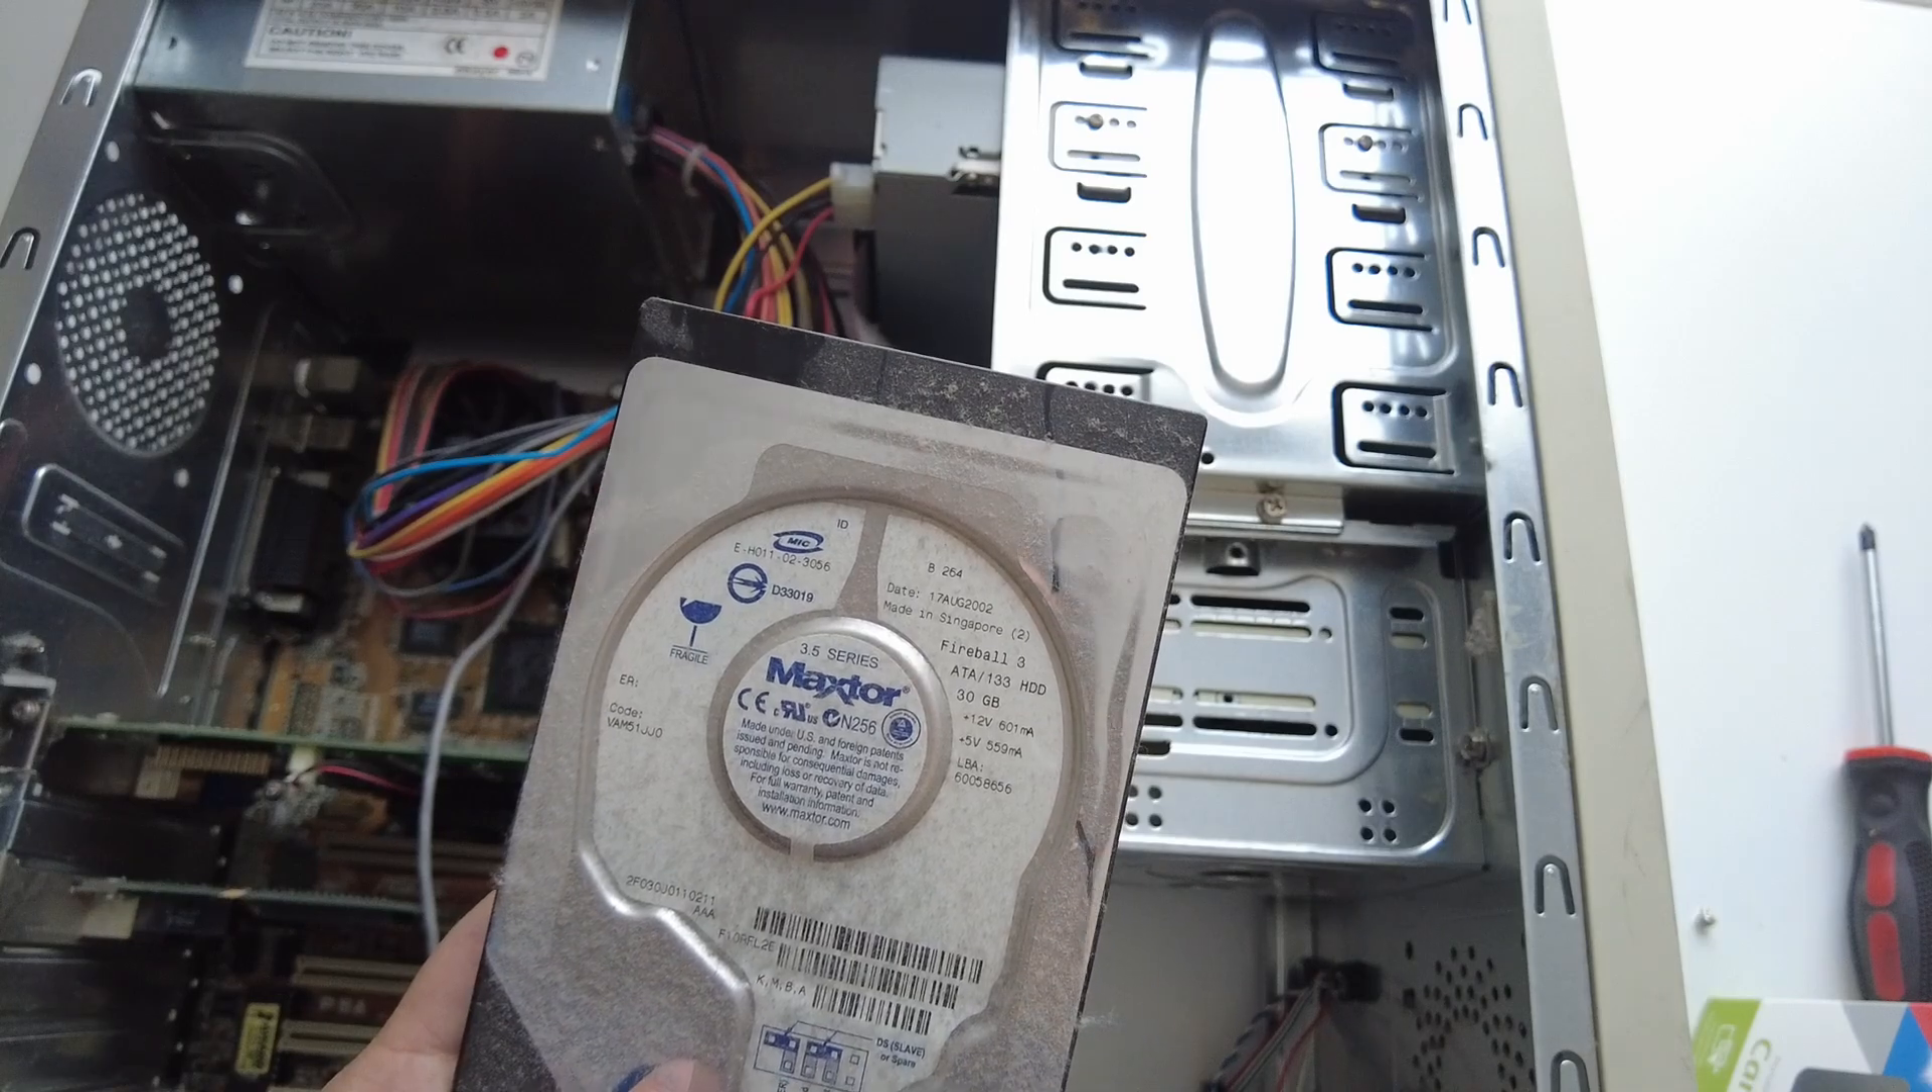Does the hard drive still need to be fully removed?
No.